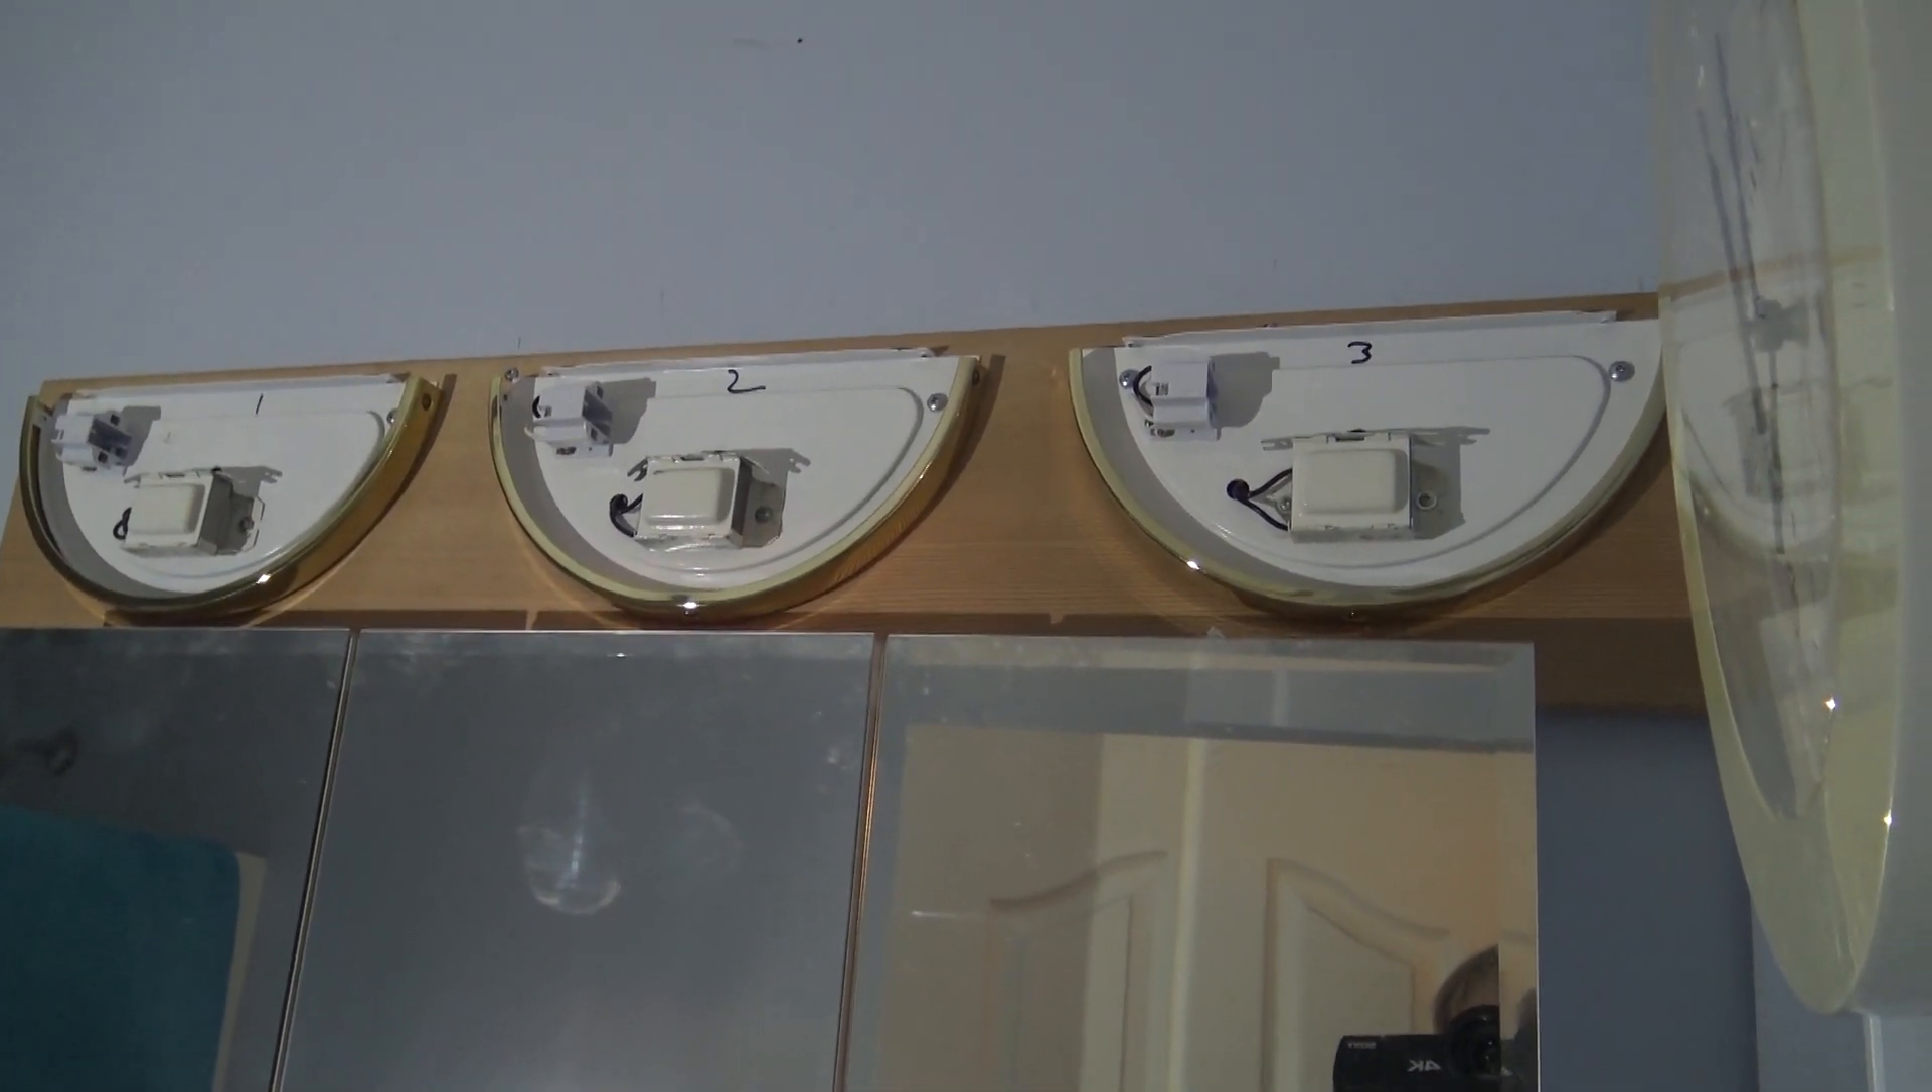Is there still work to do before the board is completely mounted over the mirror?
No.